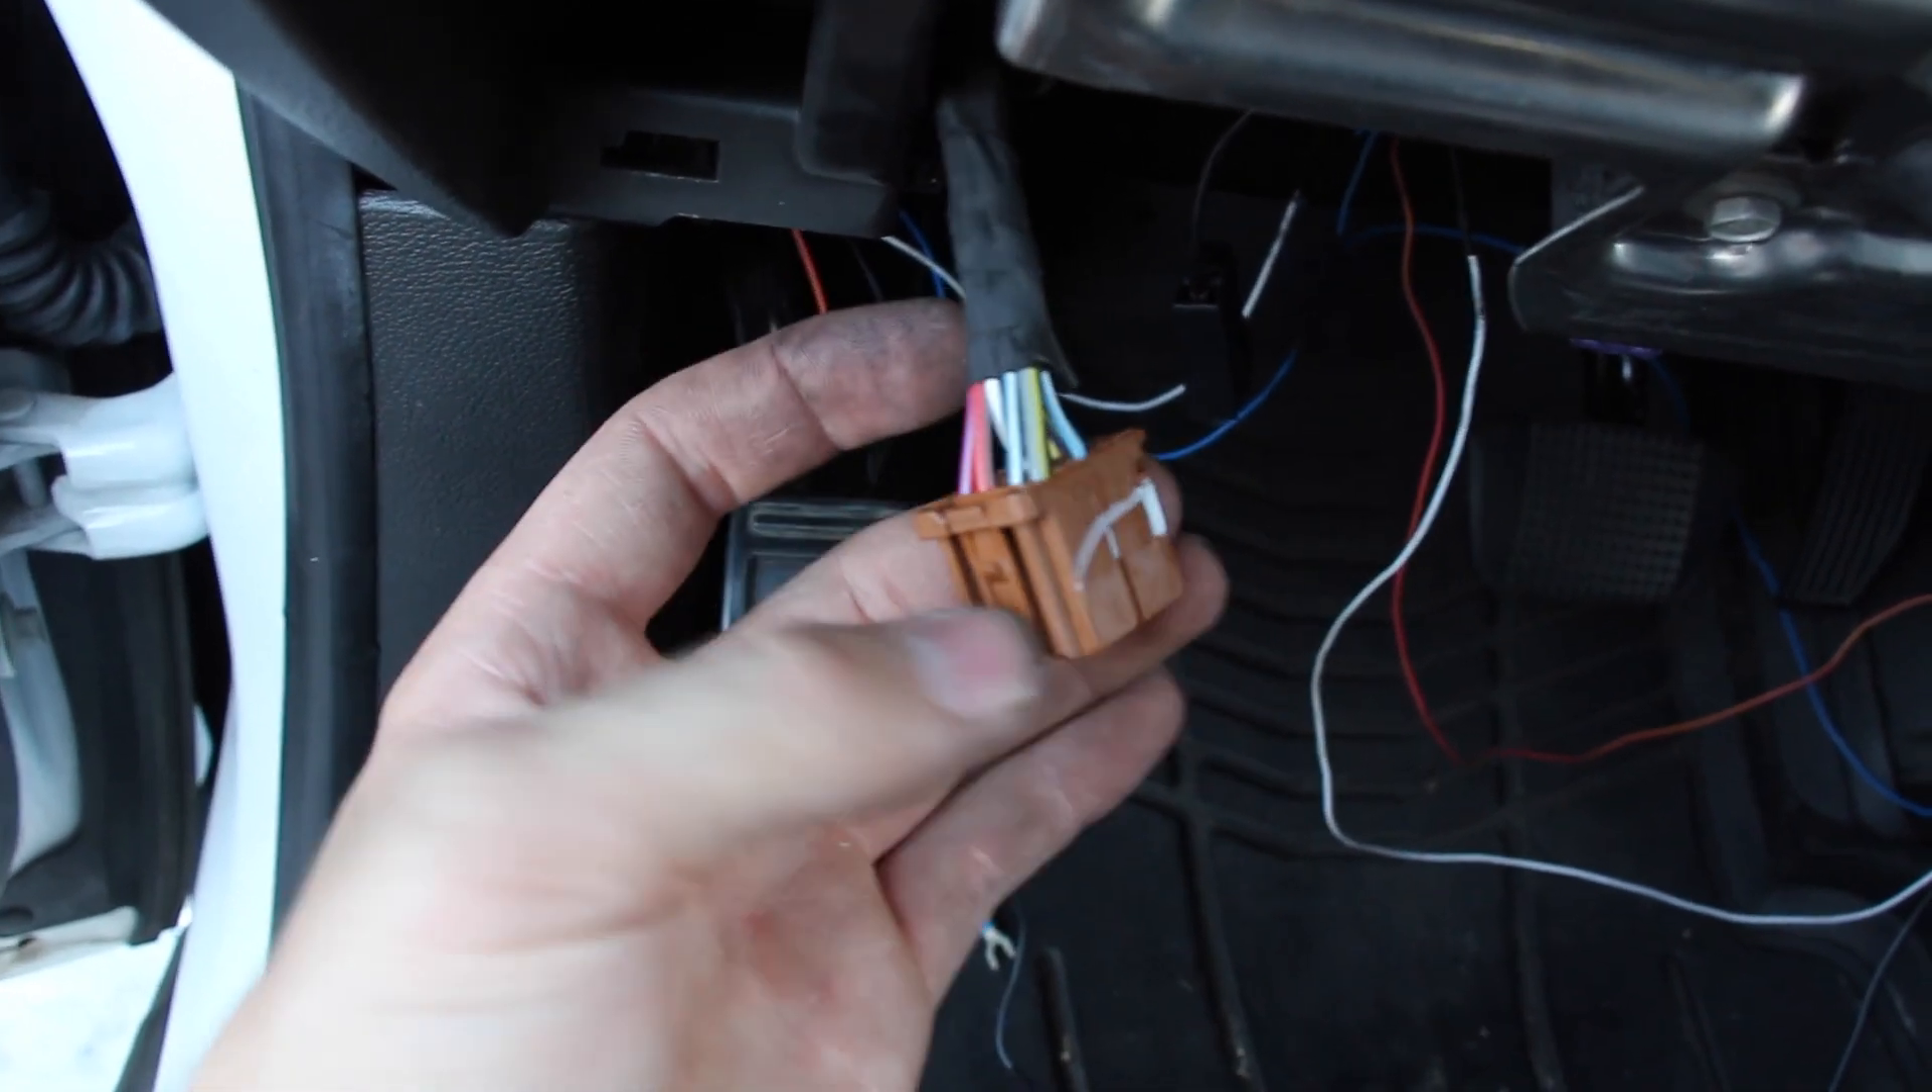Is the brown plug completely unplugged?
Yes.